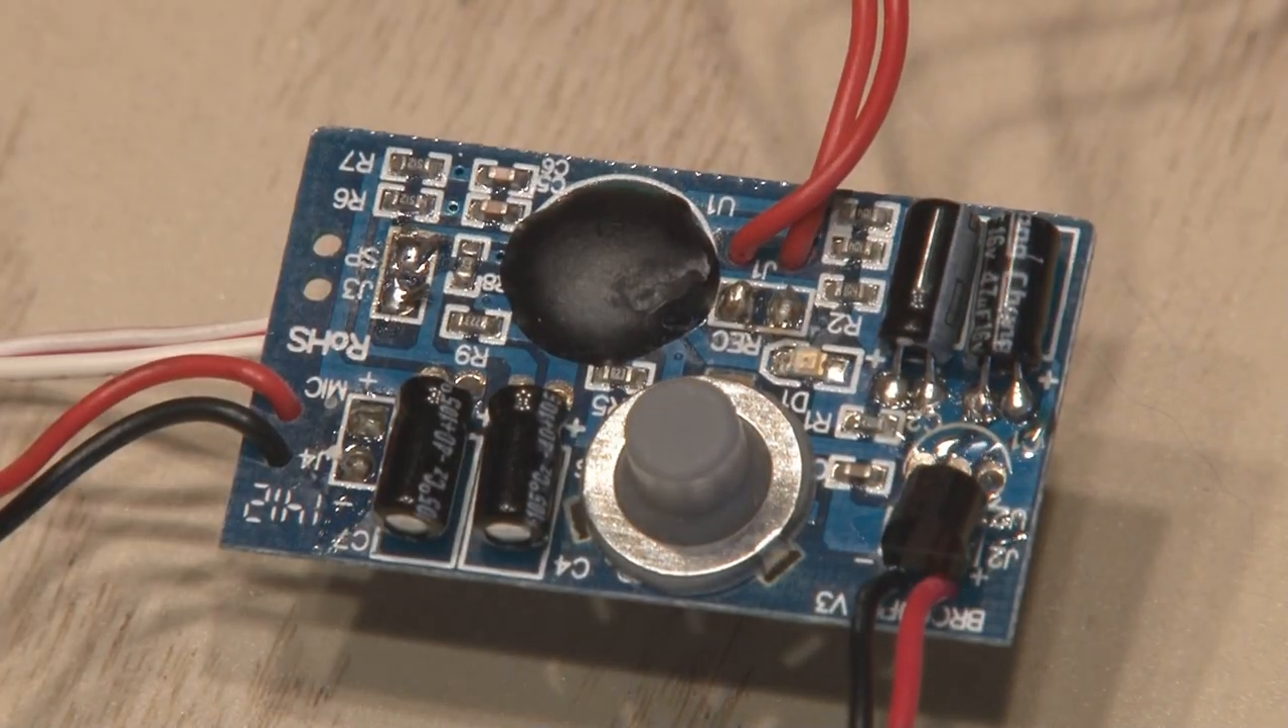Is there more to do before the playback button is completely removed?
Yes.